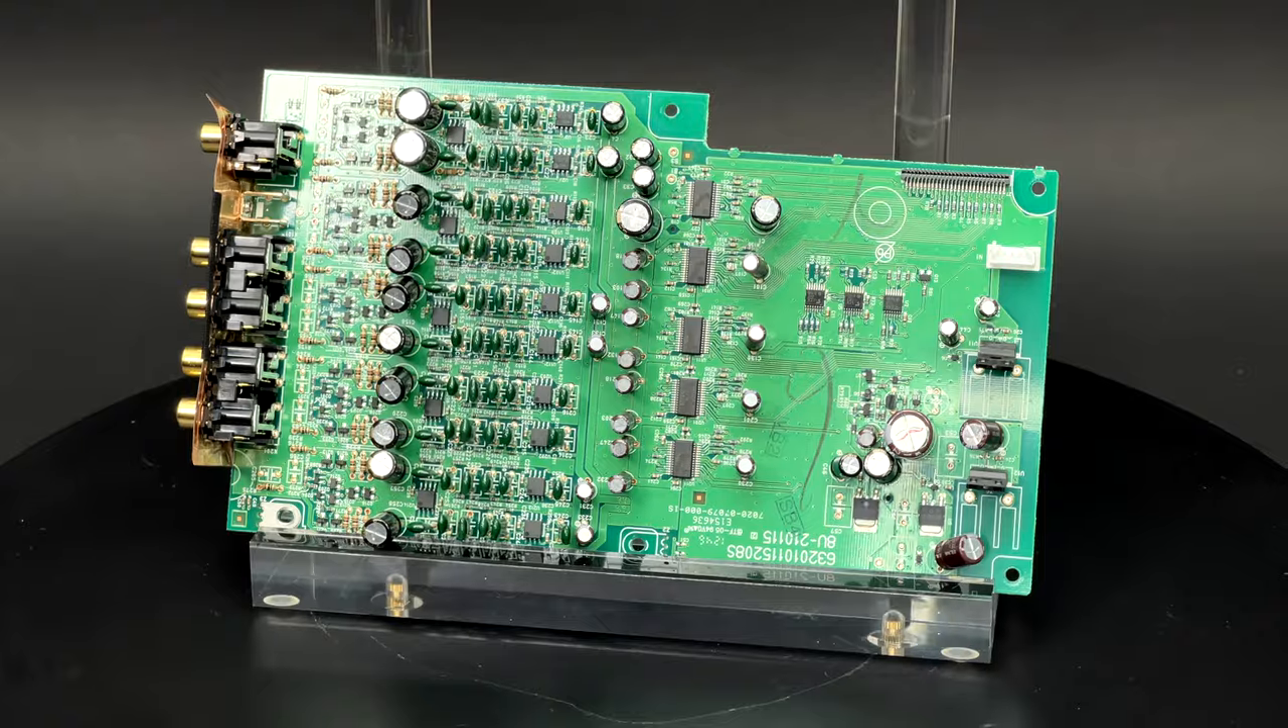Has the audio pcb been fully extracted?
Yes.